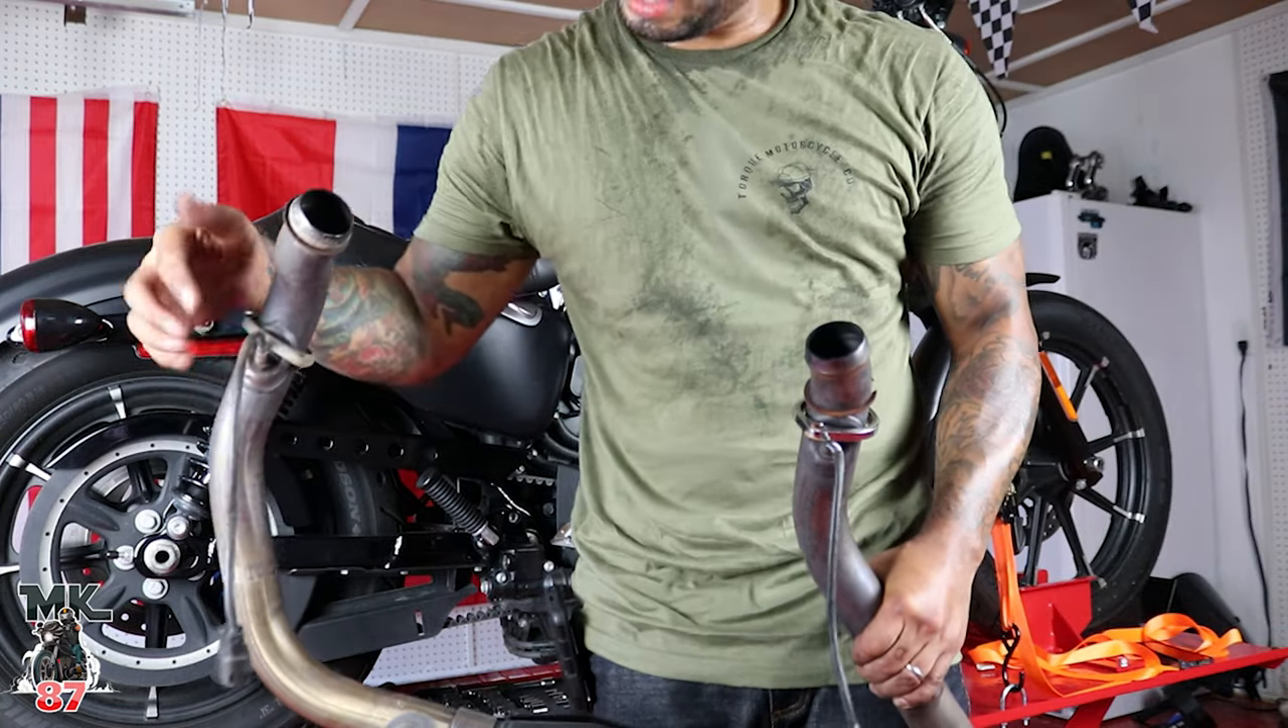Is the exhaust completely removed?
Yes.